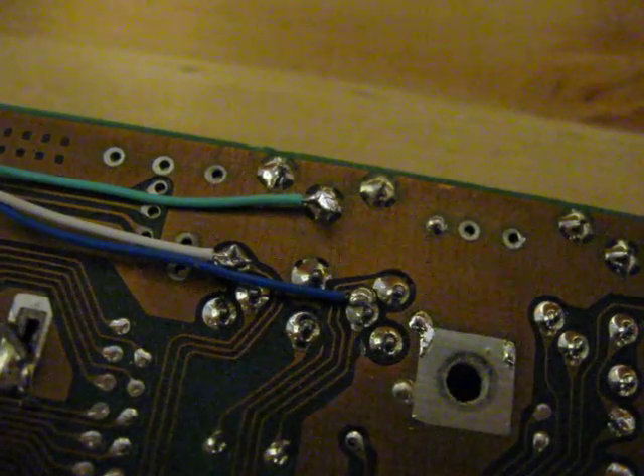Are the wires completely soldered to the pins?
Yes.